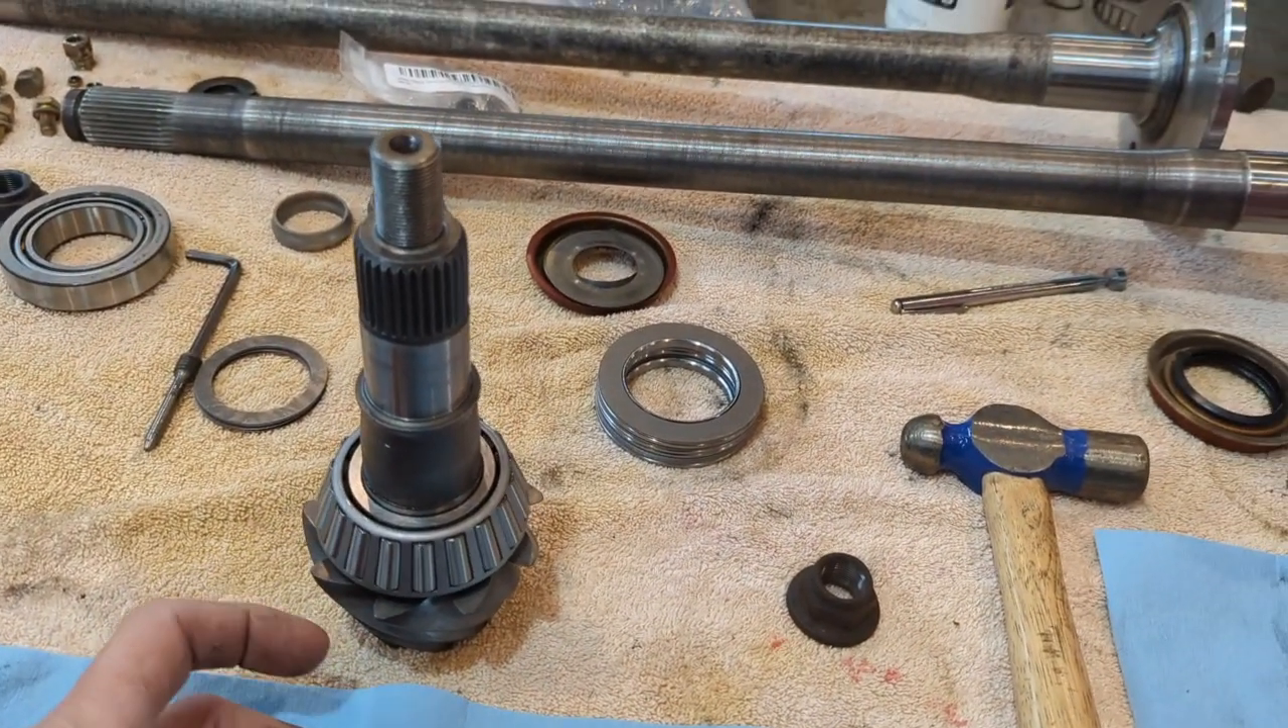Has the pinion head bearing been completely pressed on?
Yes.